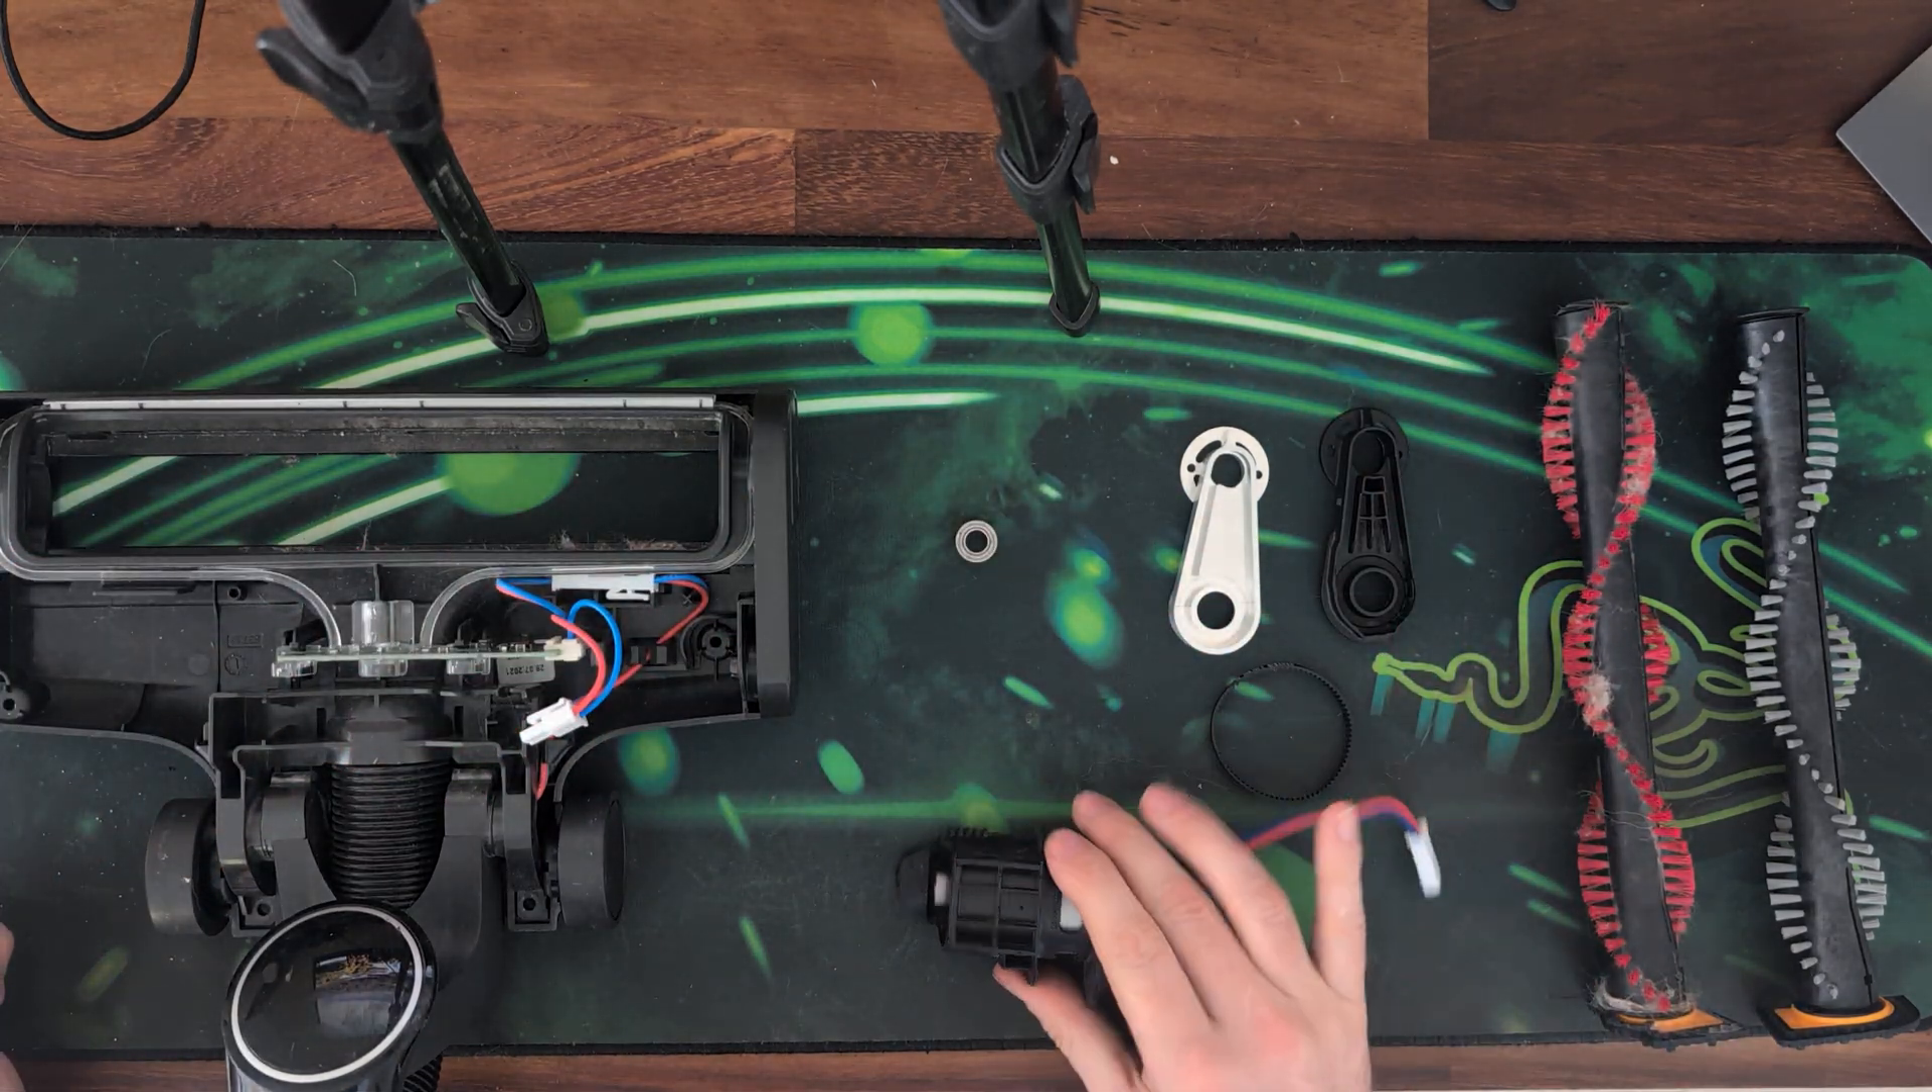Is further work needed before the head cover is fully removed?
No.